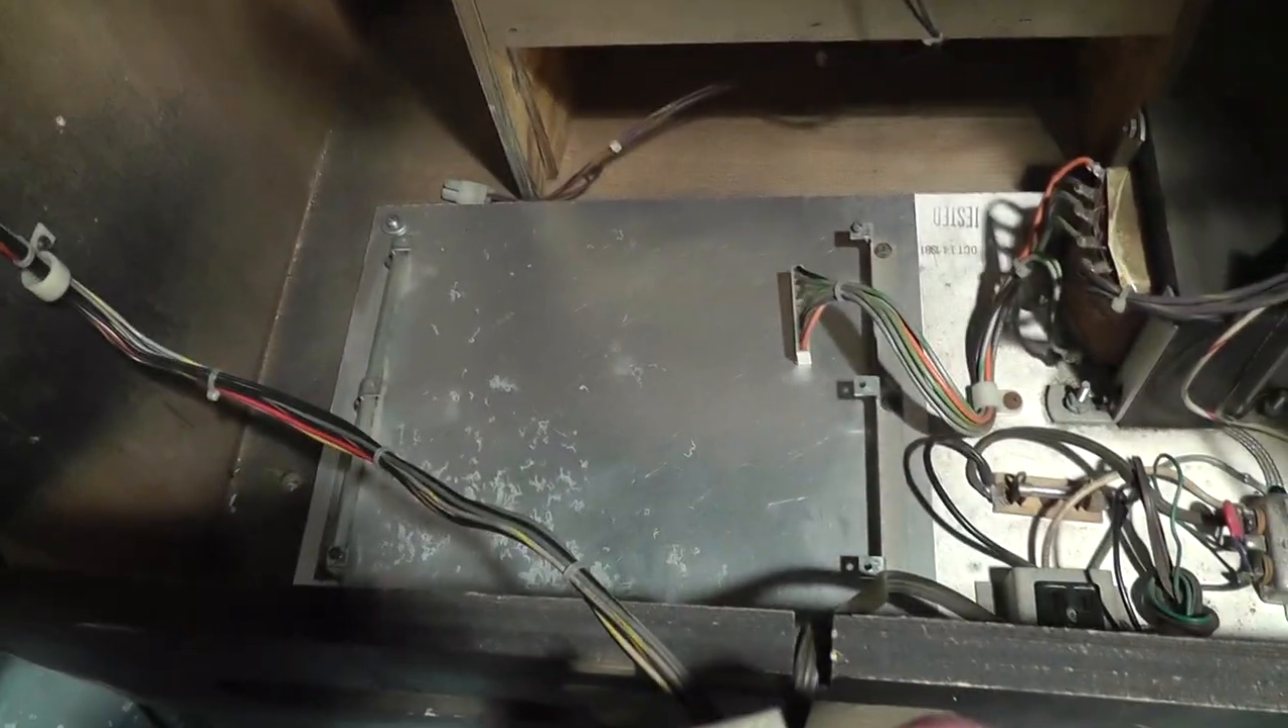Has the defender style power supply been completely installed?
No.